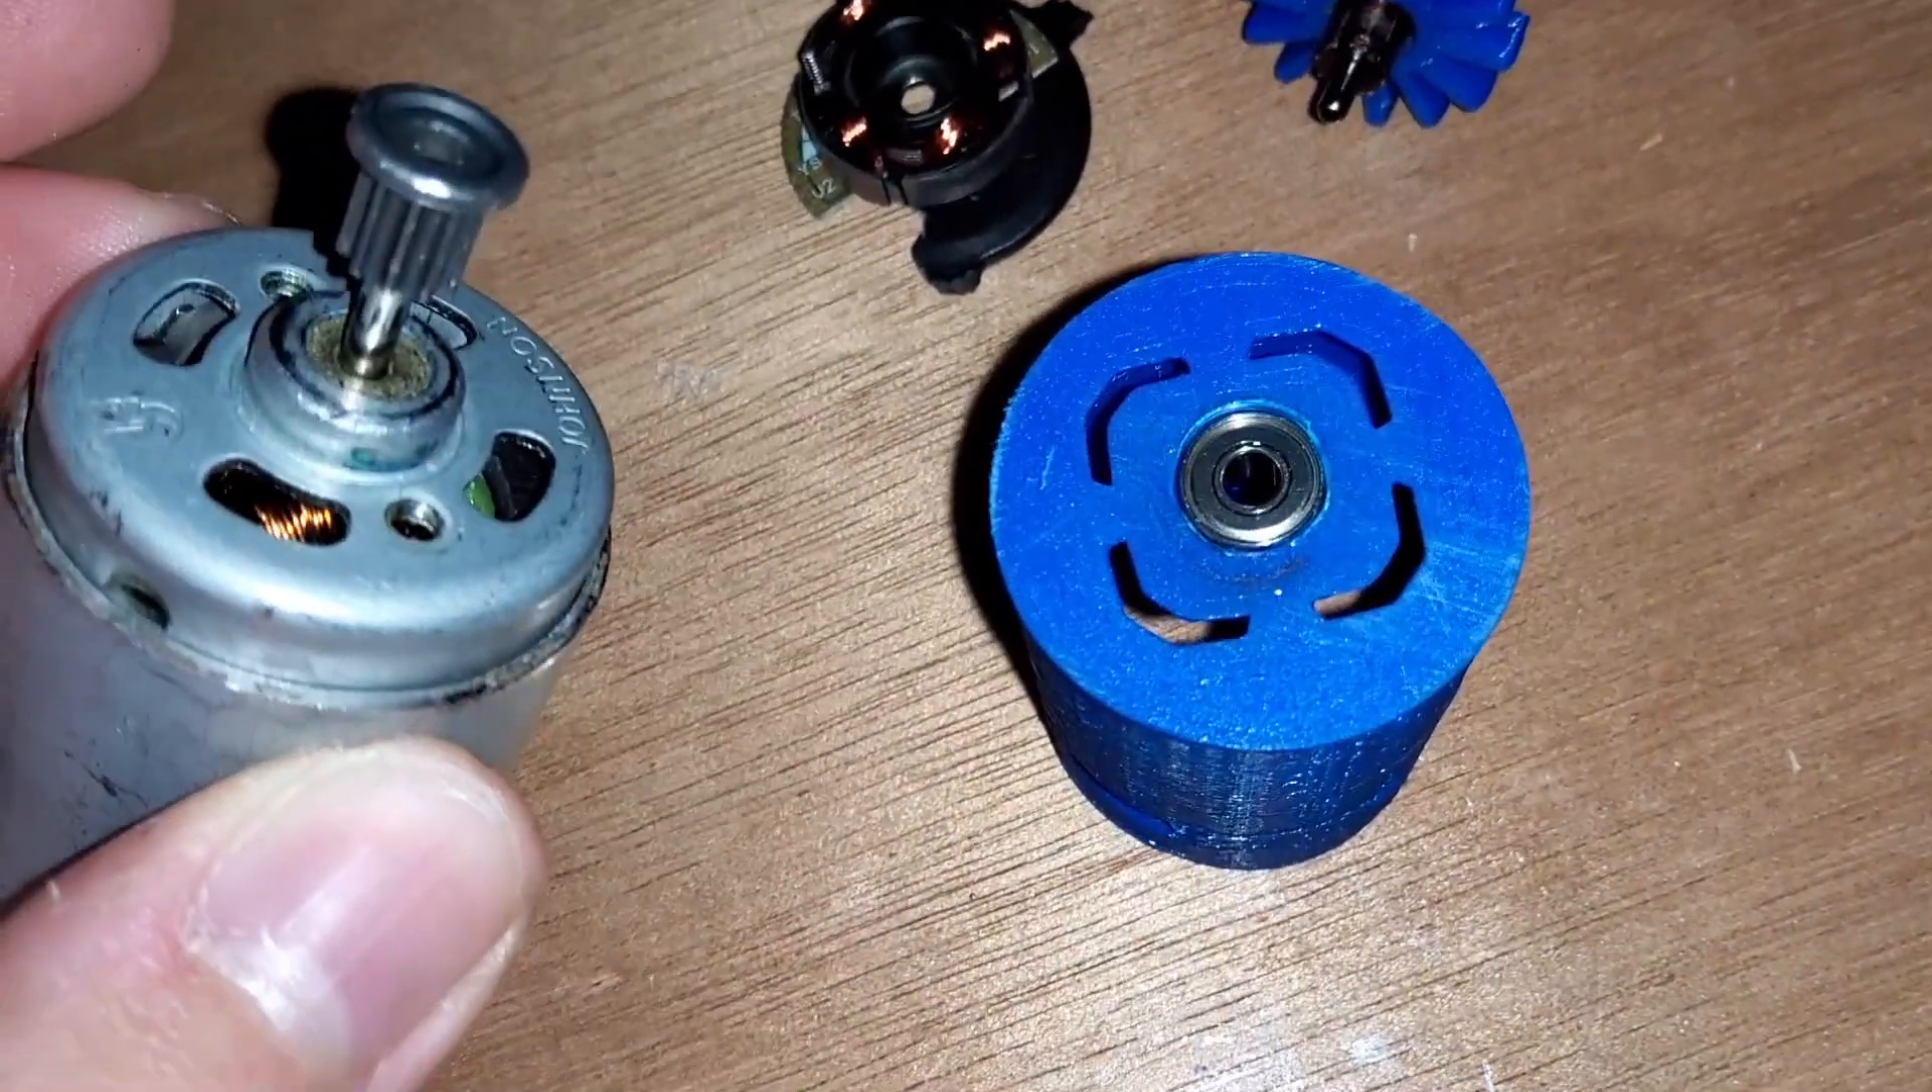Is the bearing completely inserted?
Yes.